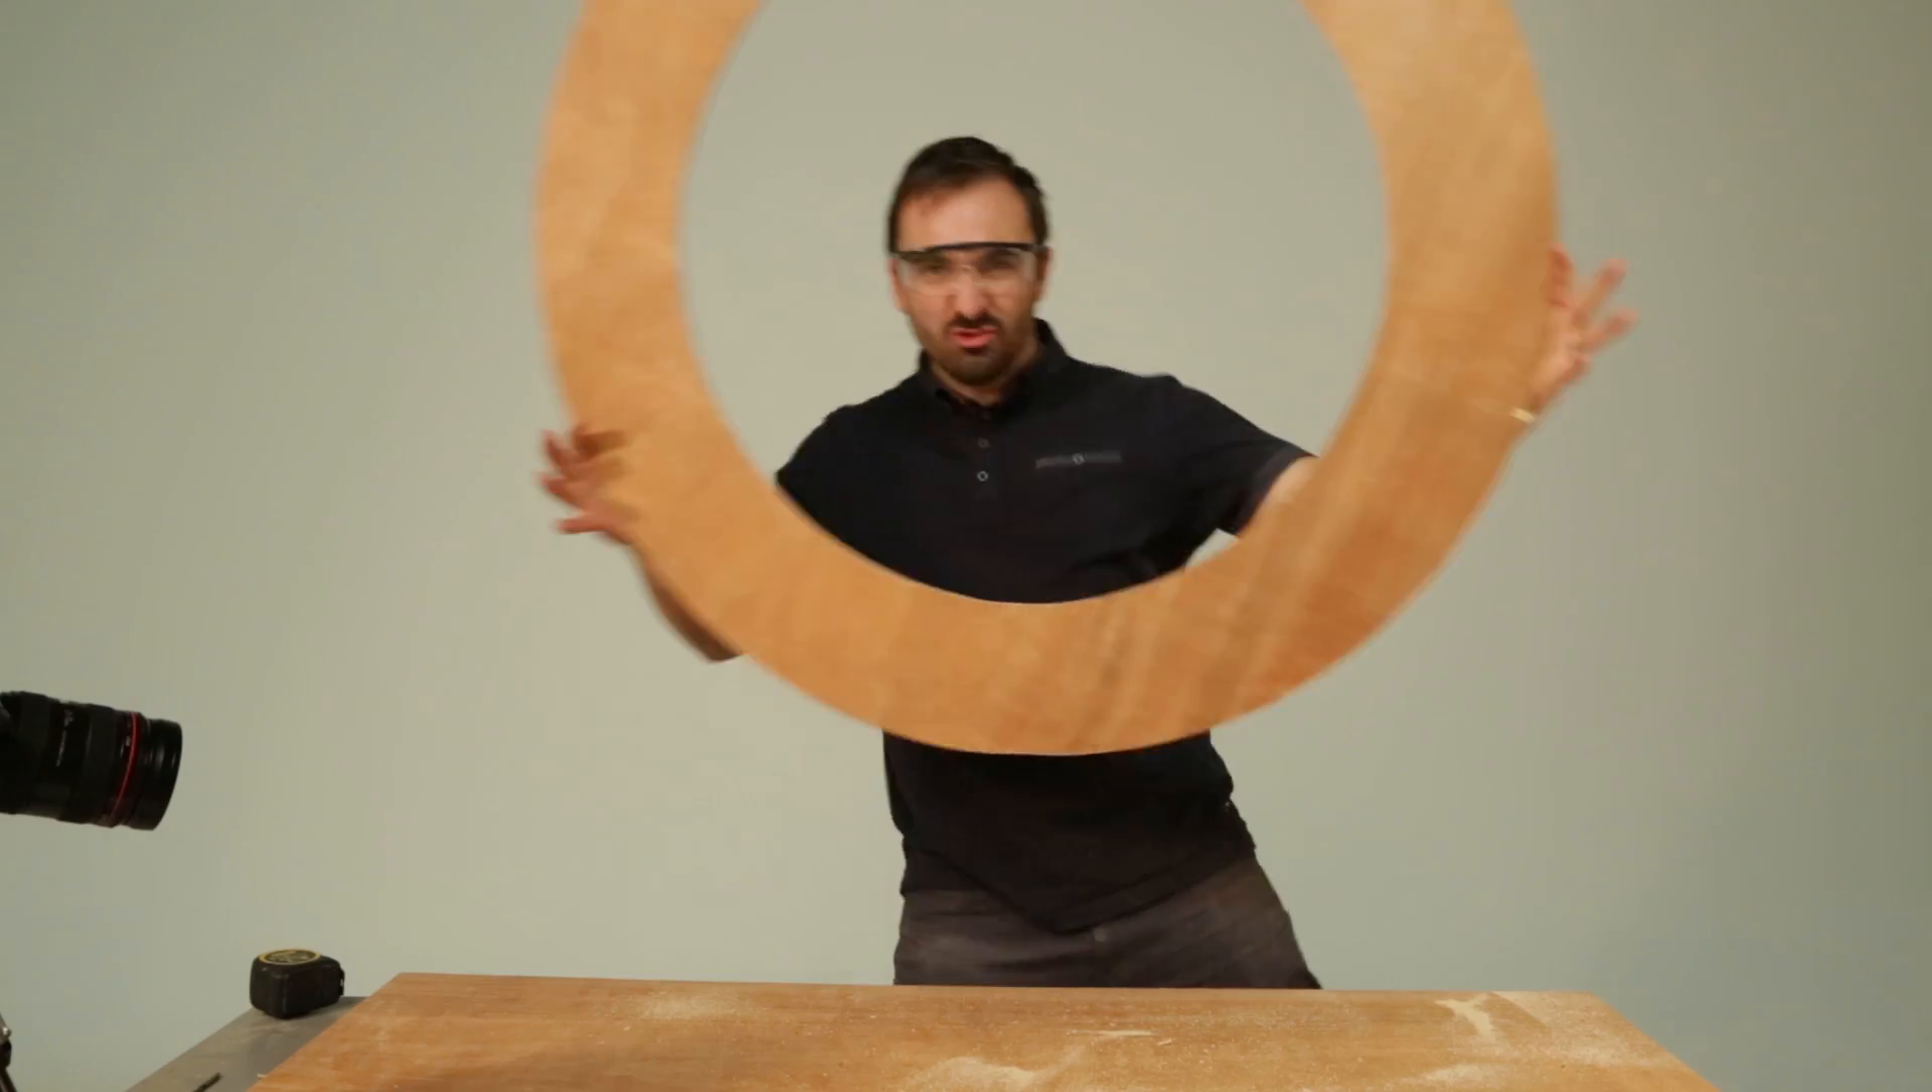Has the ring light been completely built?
No.